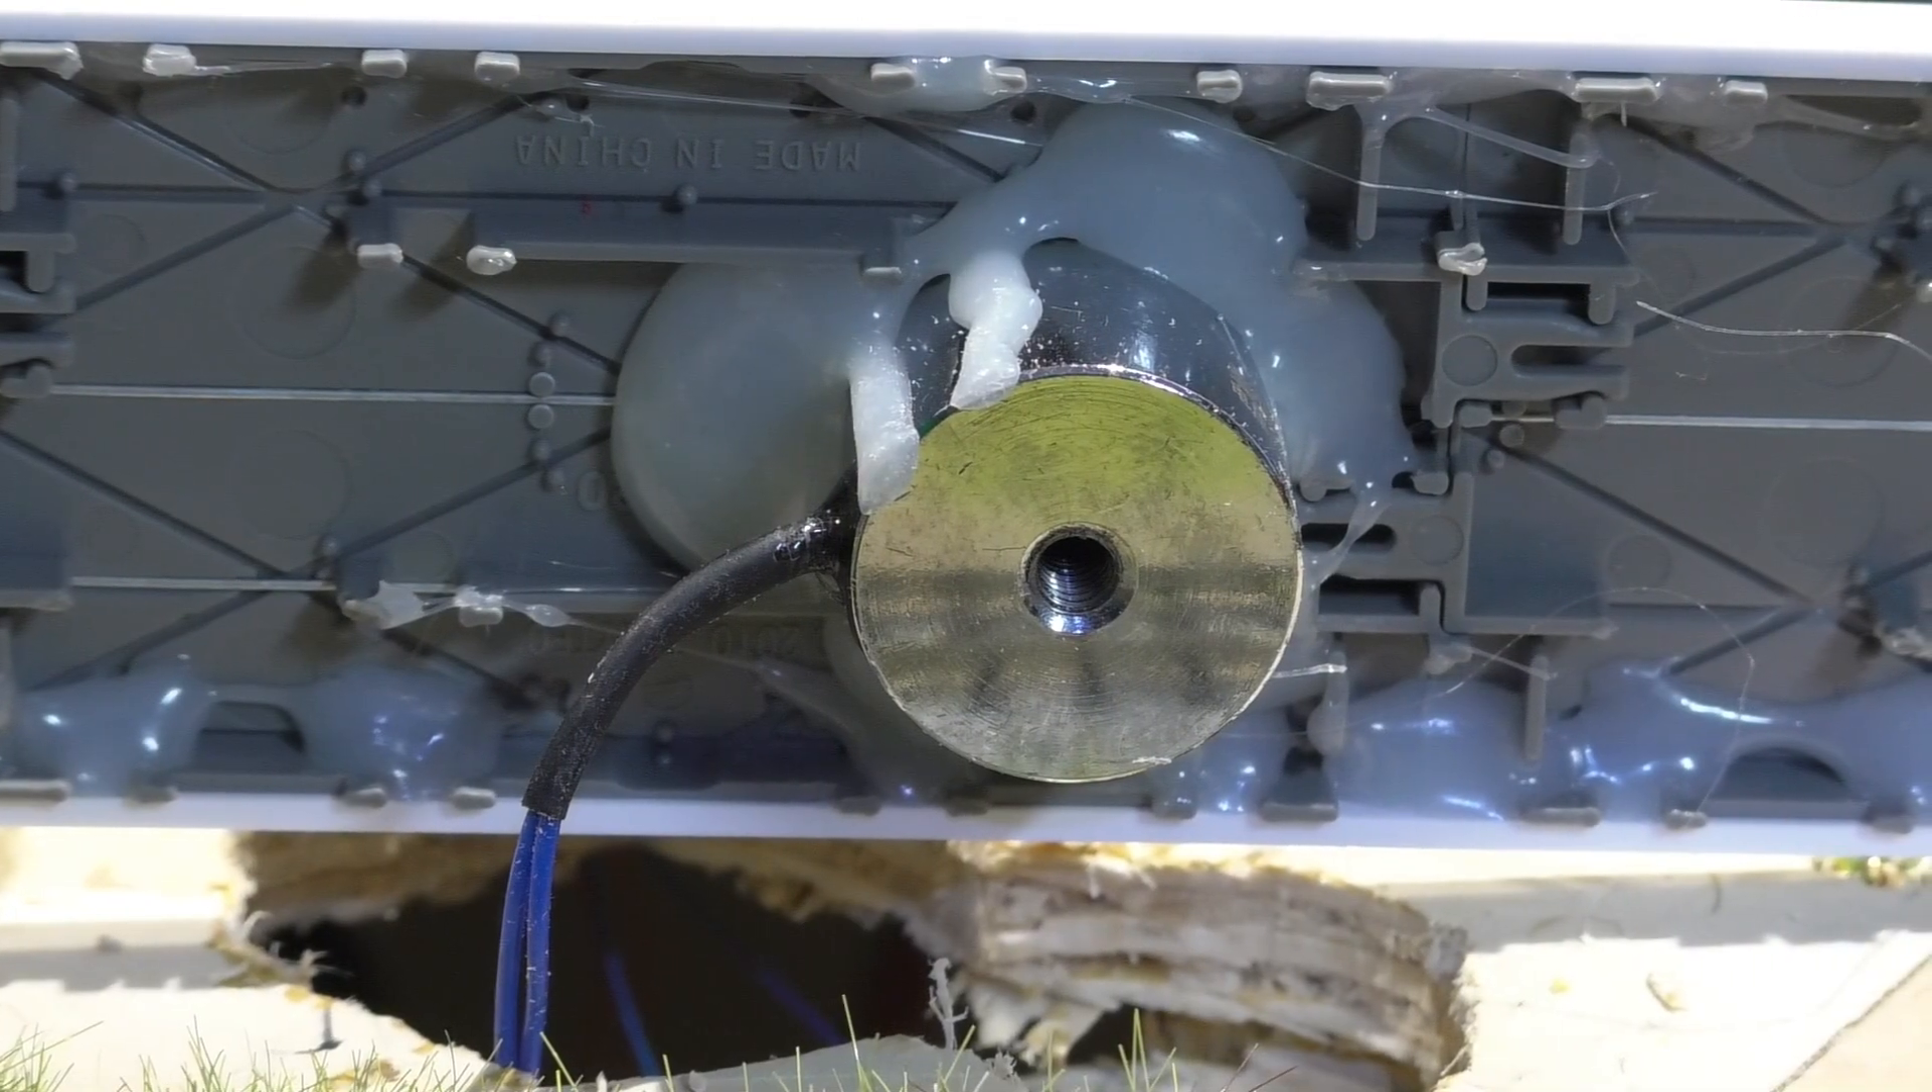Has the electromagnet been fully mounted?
Yes.